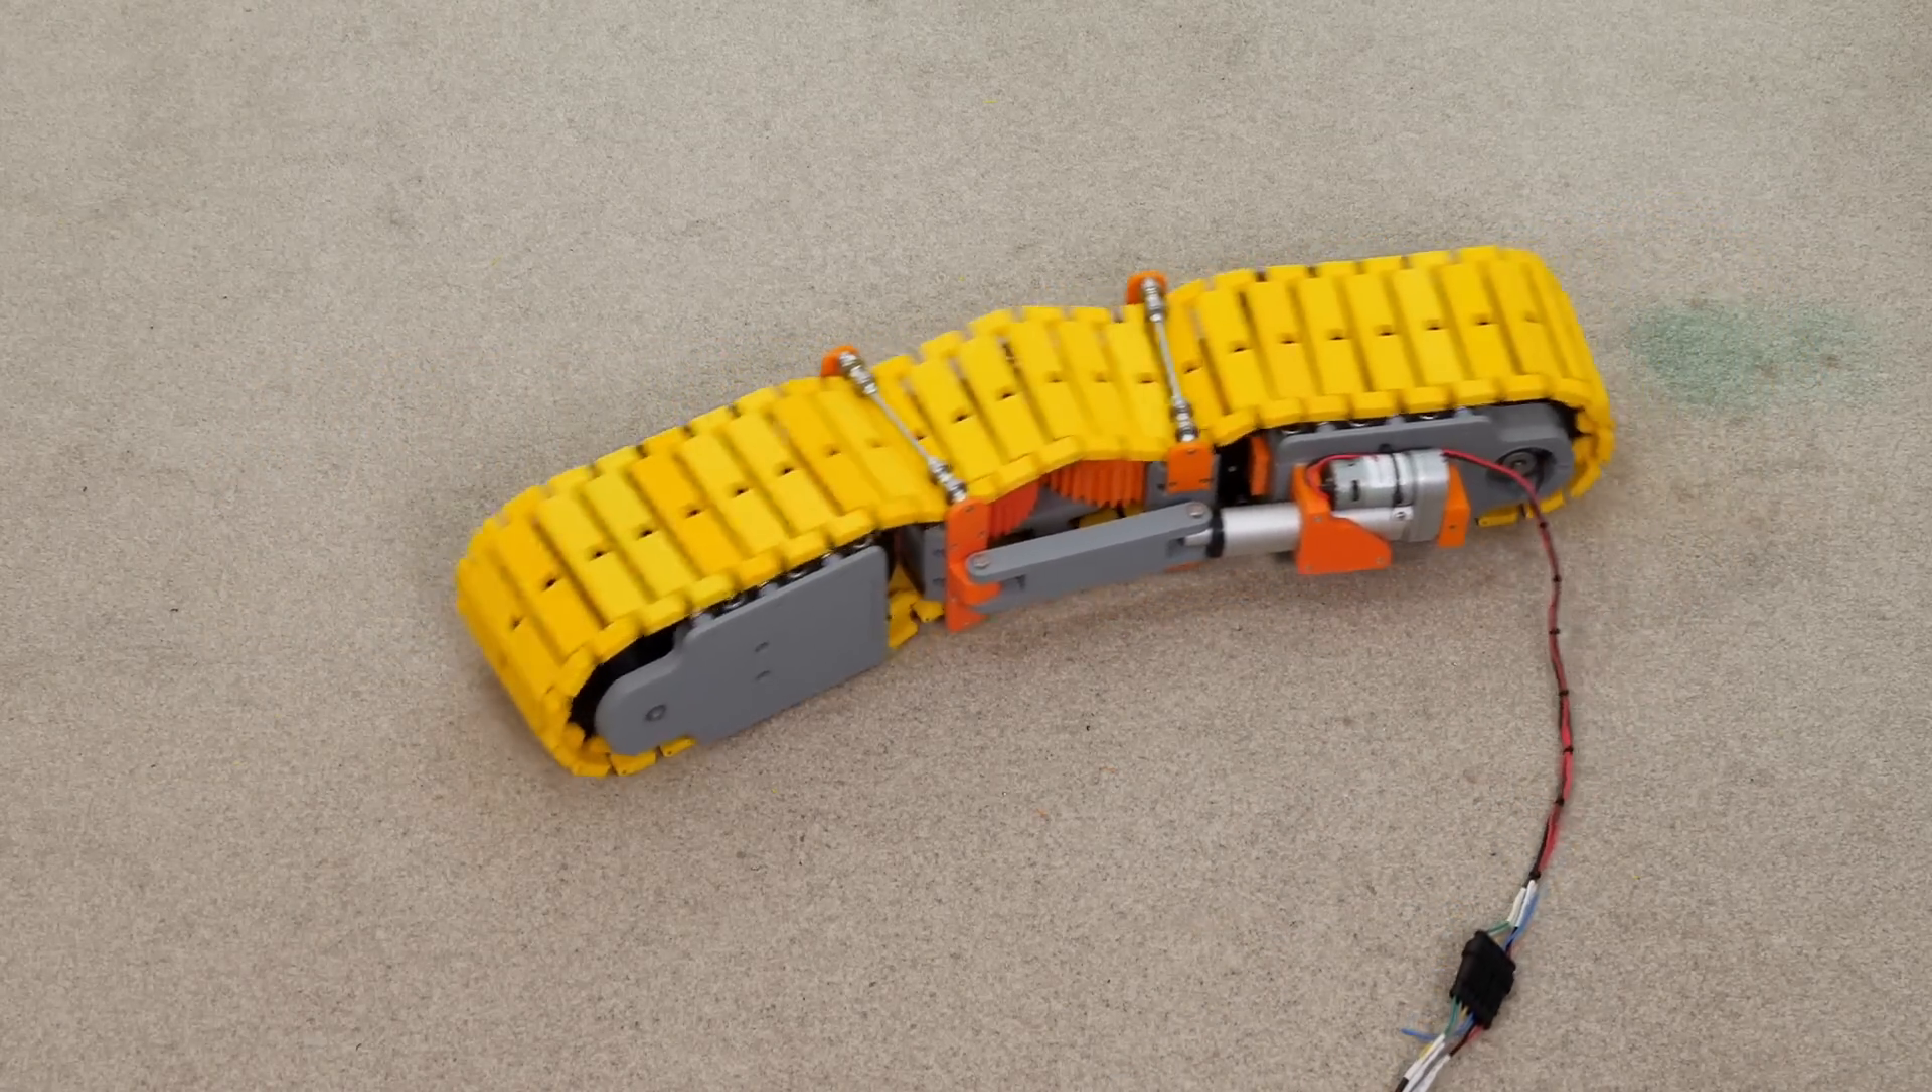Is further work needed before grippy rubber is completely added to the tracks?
Yes.